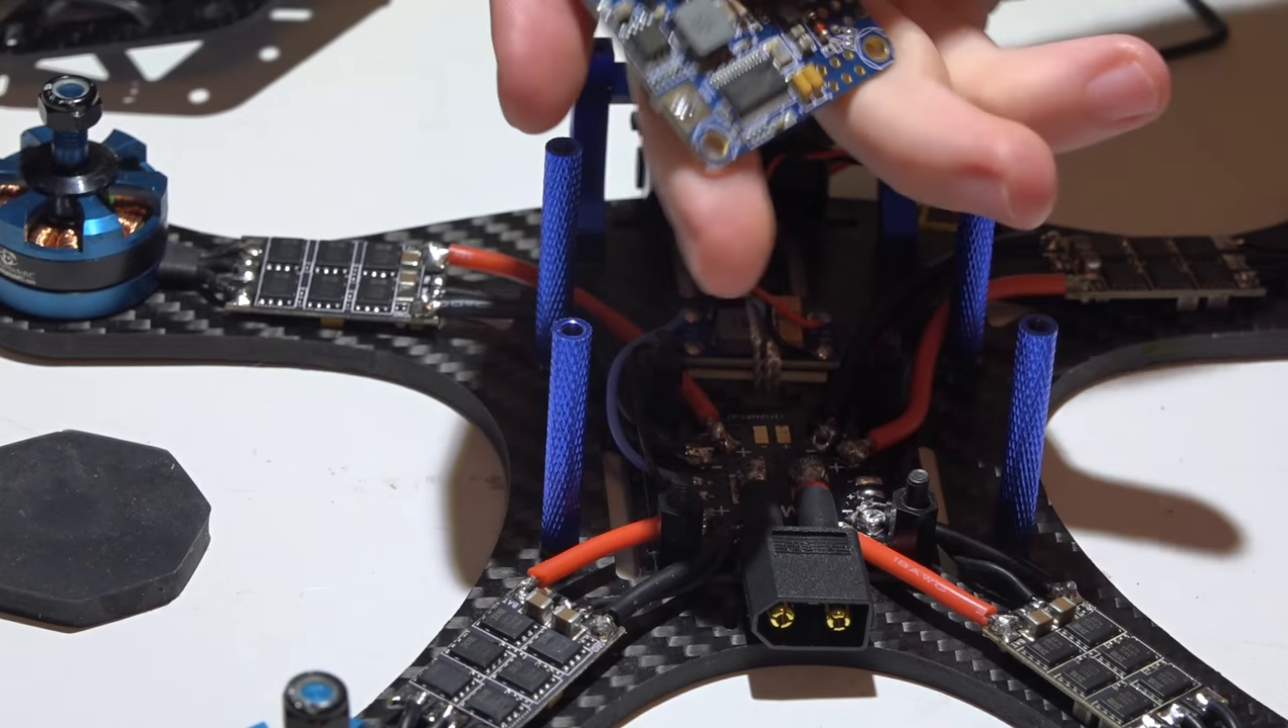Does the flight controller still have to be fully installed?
Yes.